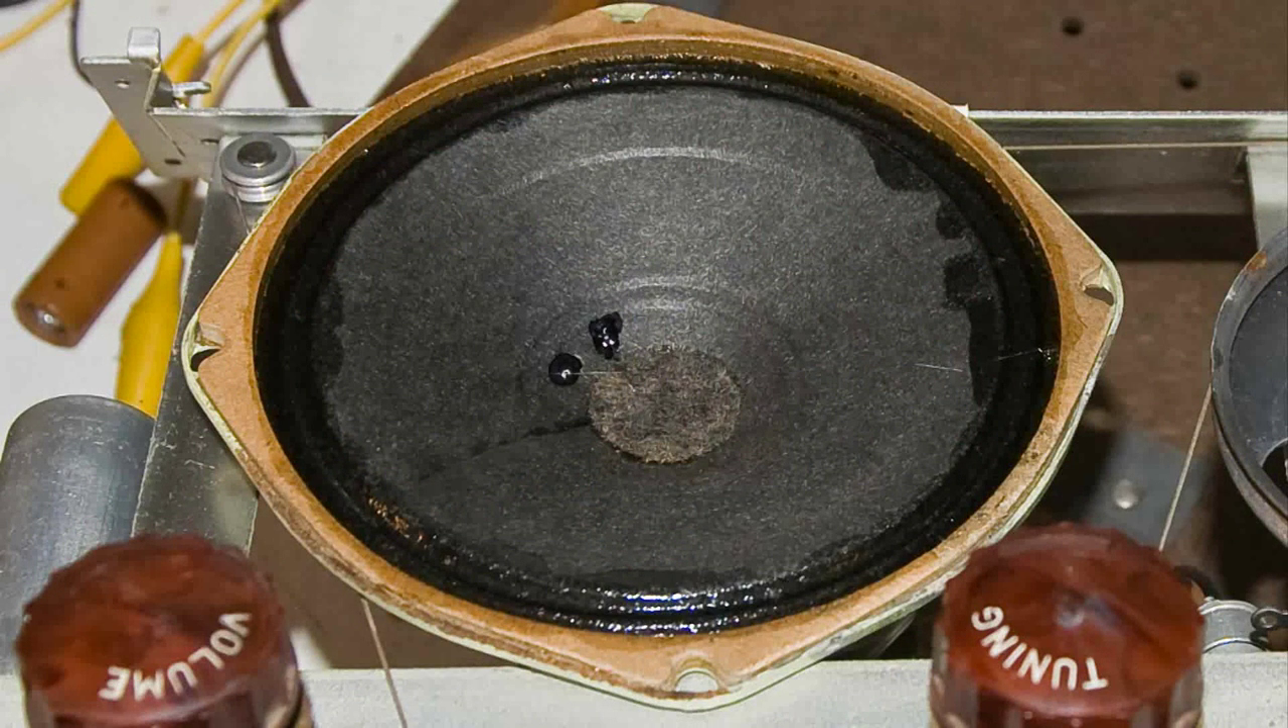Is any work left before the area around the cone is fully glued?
No.